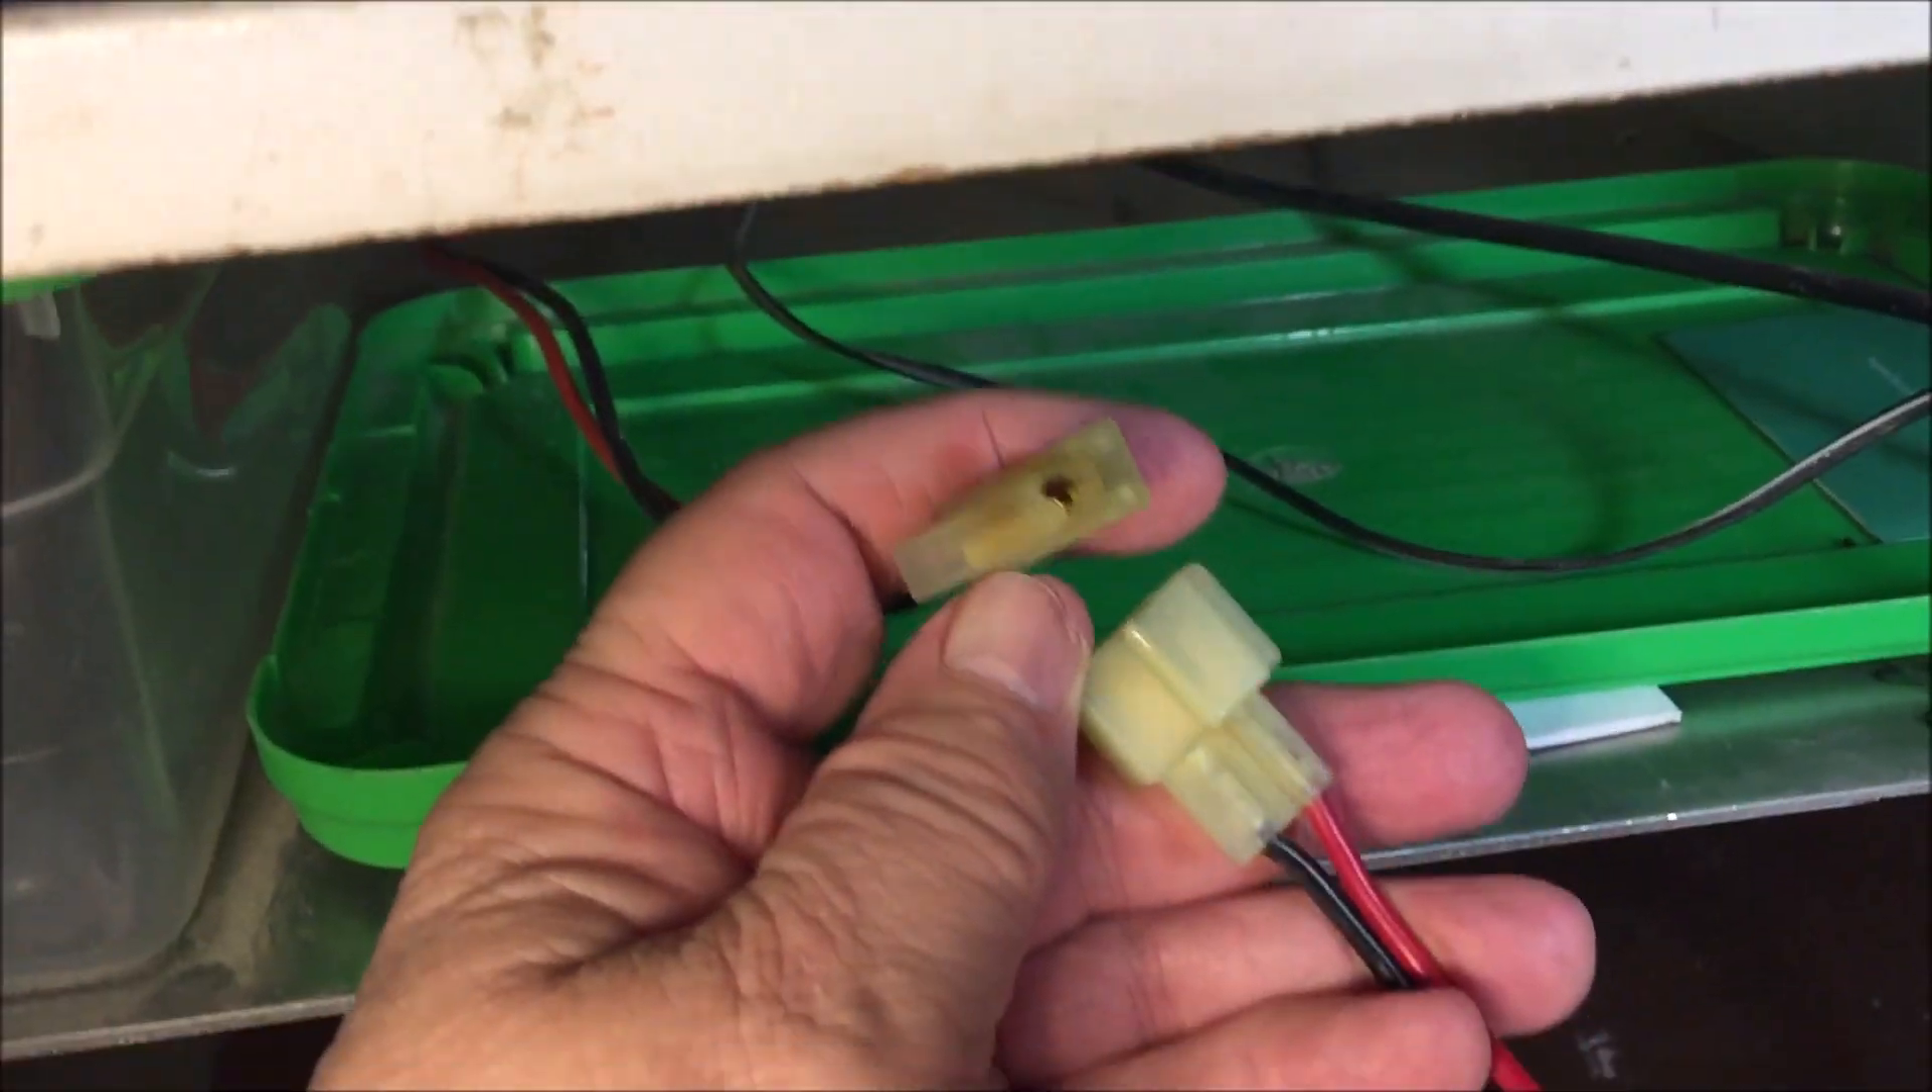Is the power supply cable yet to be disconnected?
No.